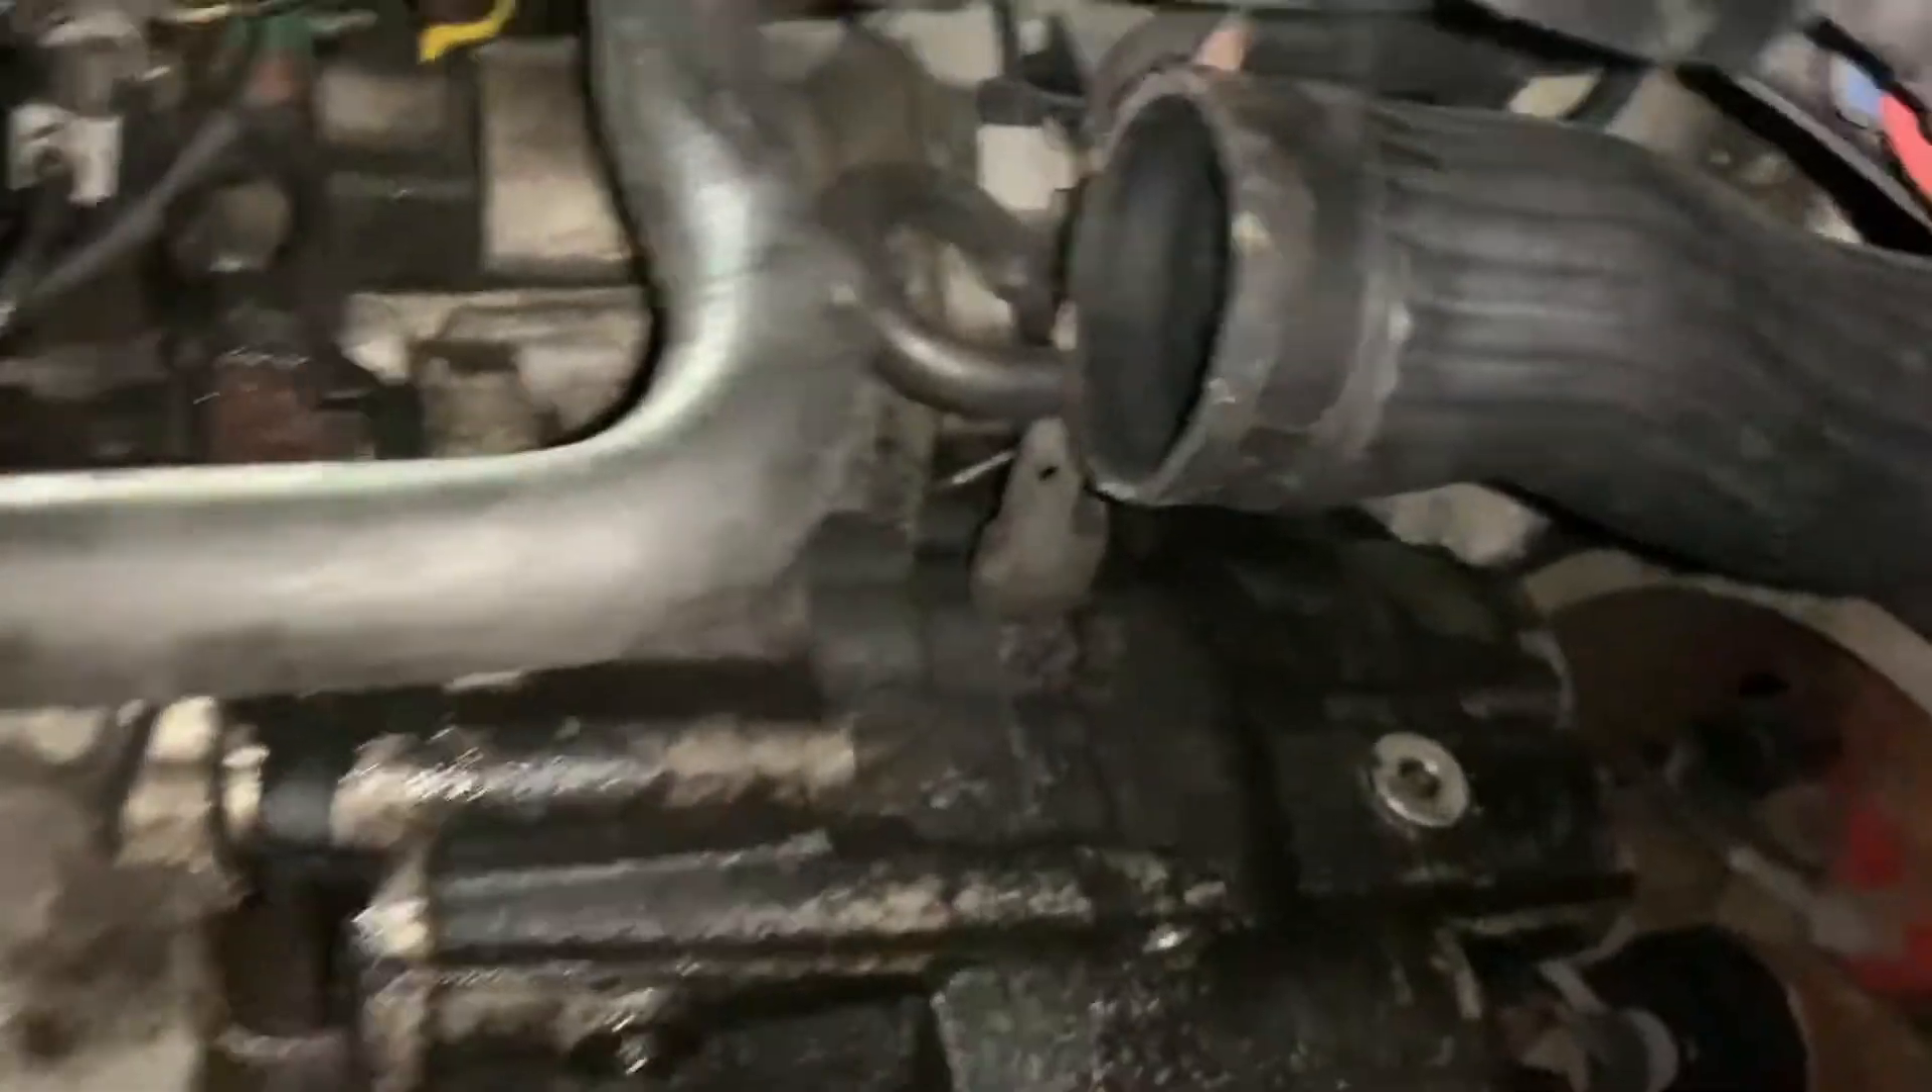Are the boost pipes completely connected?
No.